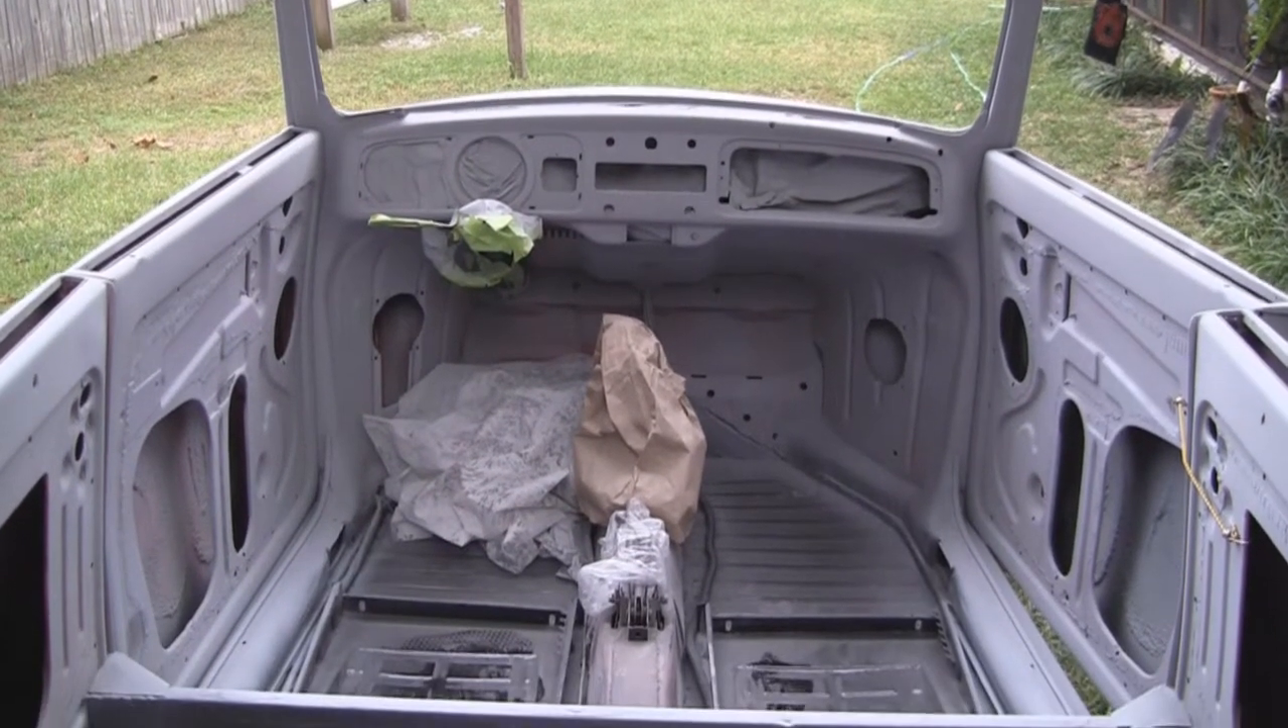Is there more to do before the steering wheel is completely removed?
No.